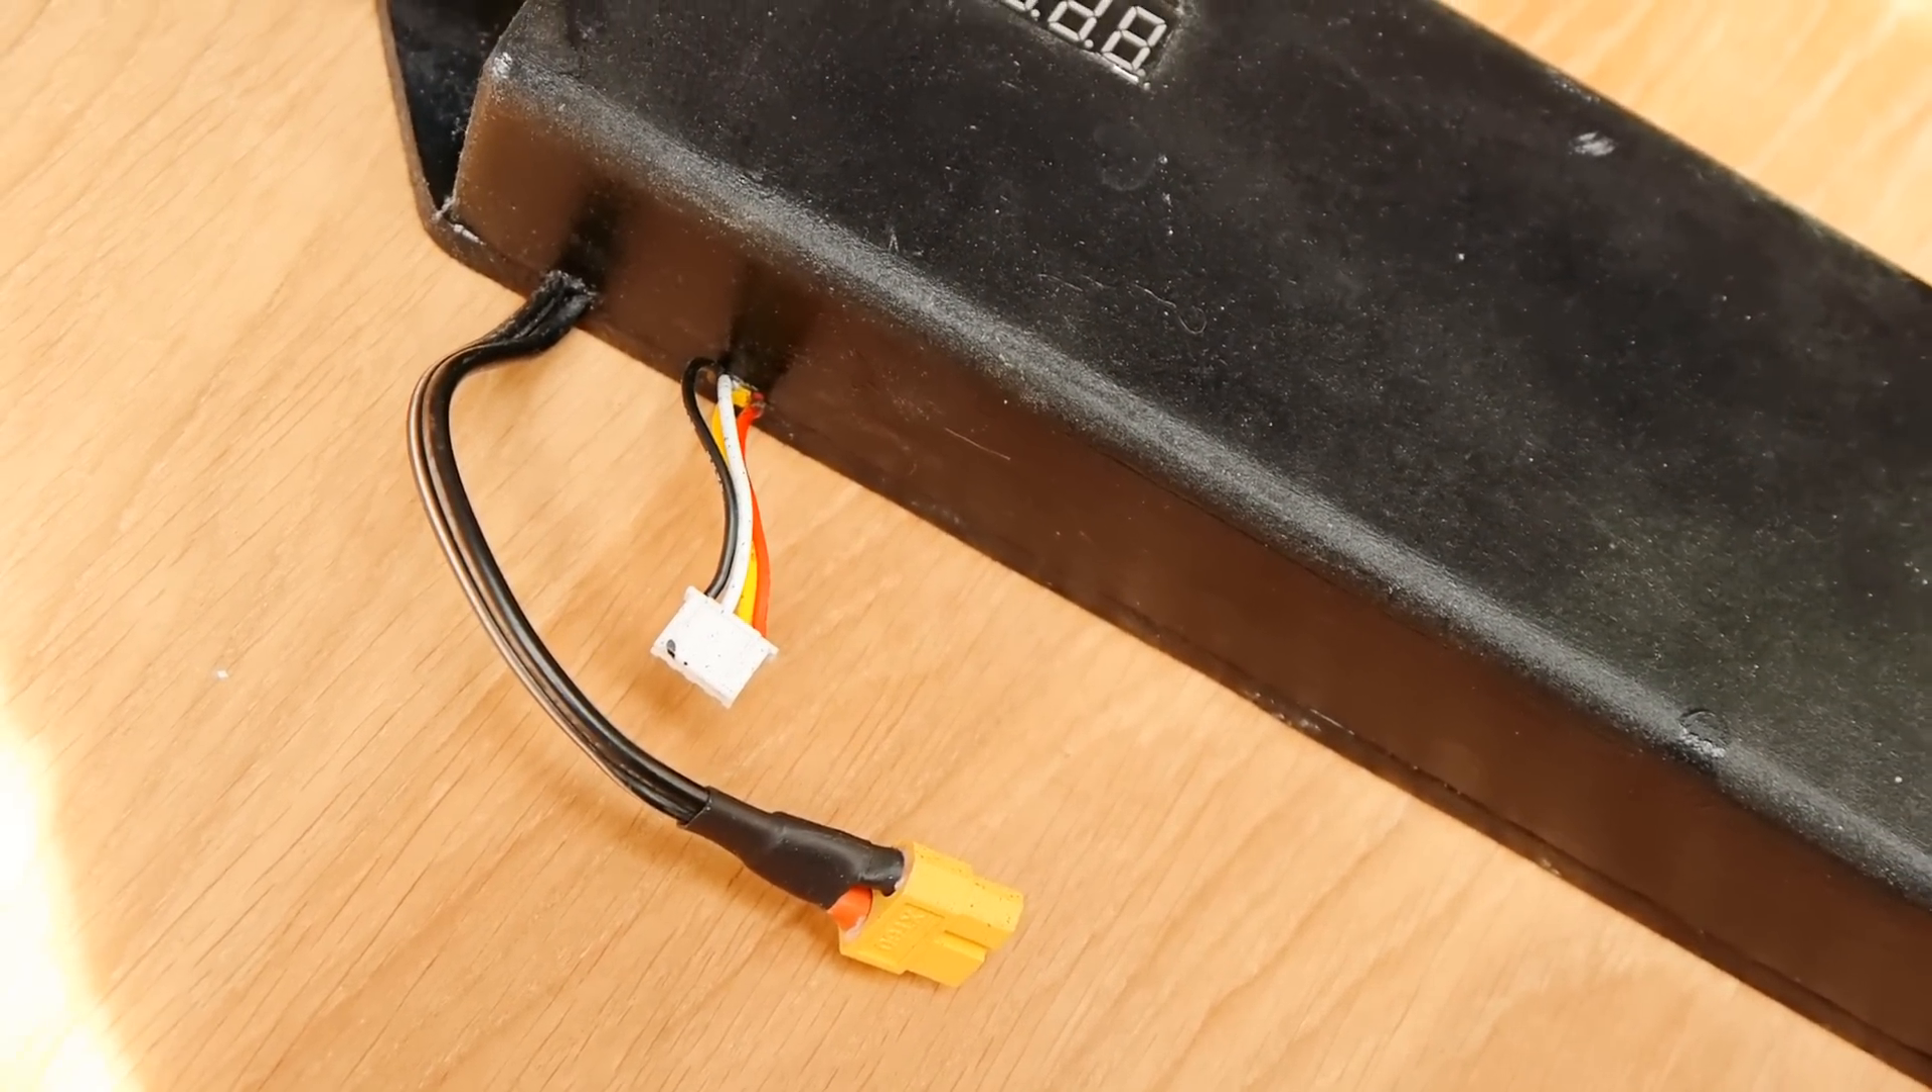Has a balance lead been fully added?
Yes.